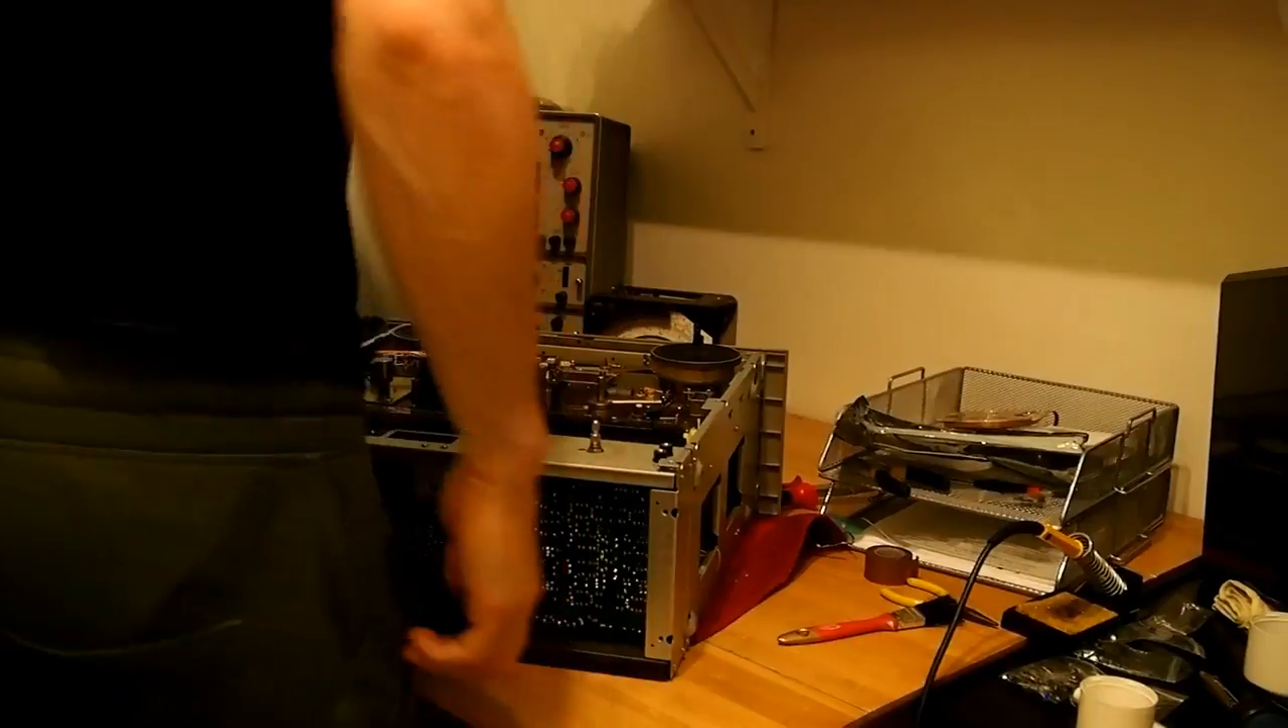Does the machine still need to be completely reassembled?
Yes.